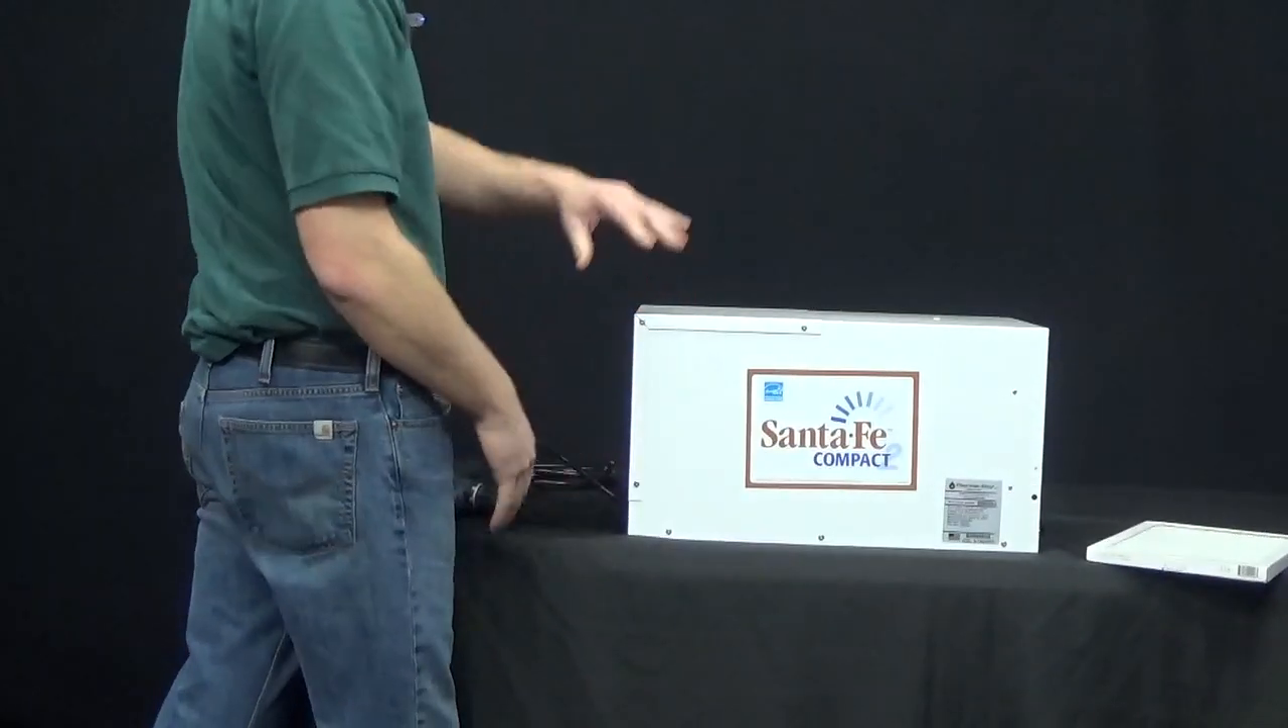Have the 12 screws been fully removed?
No.